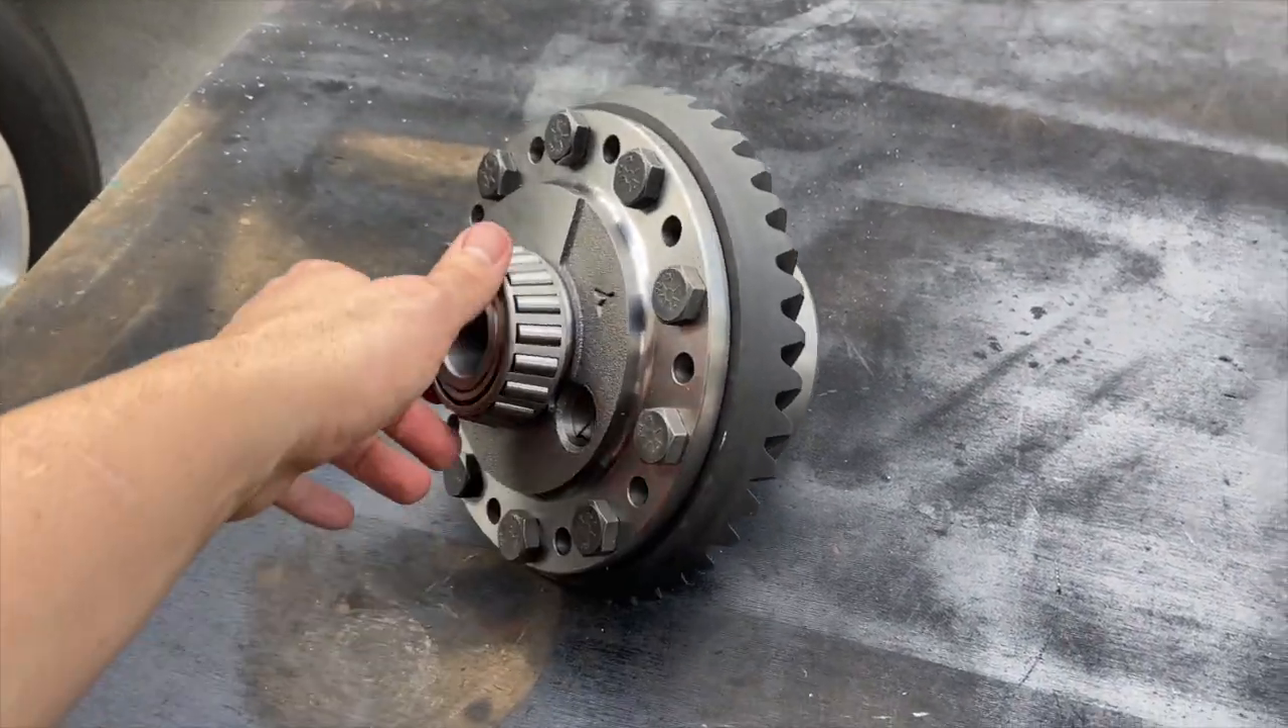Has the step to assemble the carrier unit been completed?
Yes.